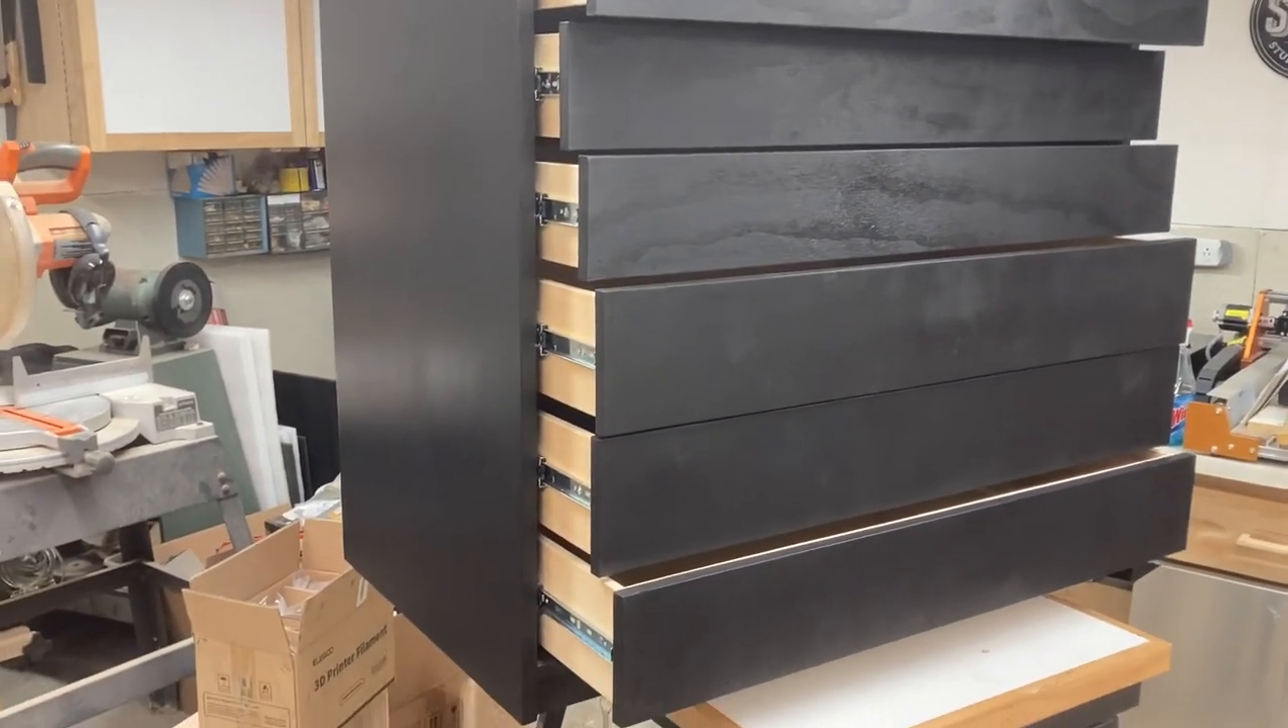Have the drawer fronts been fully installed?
Yes.